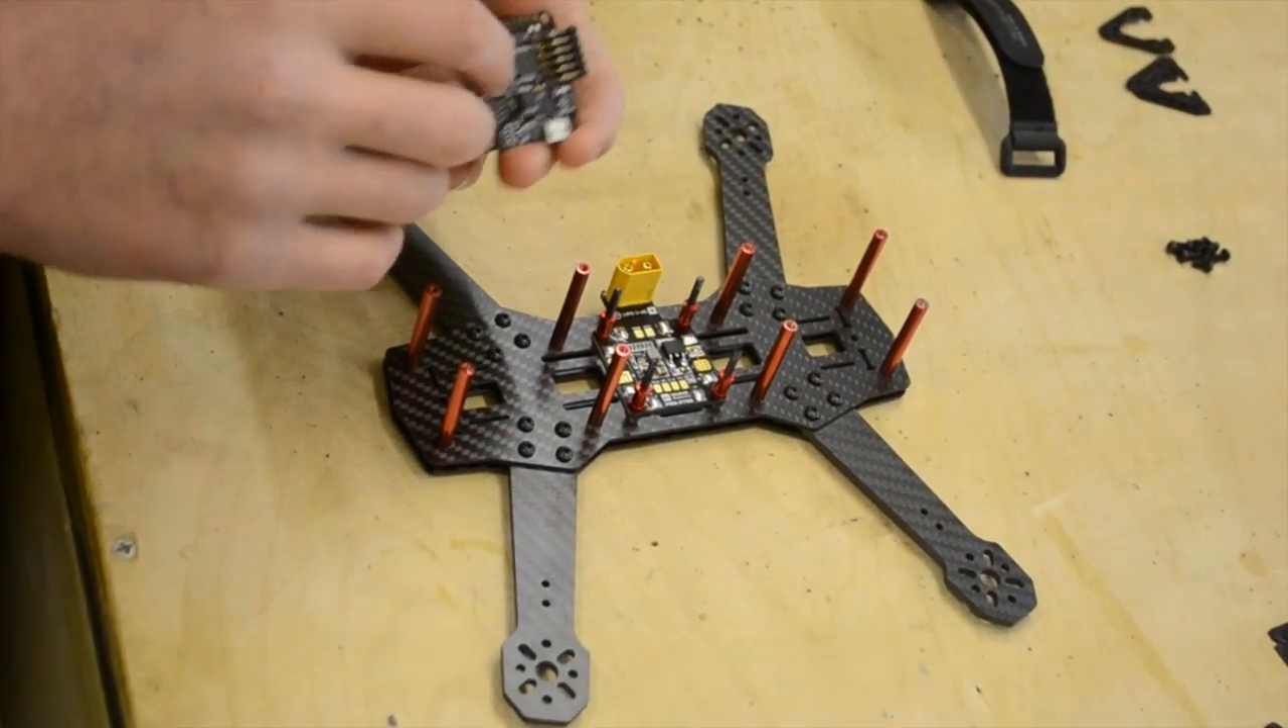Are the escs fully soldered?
No.